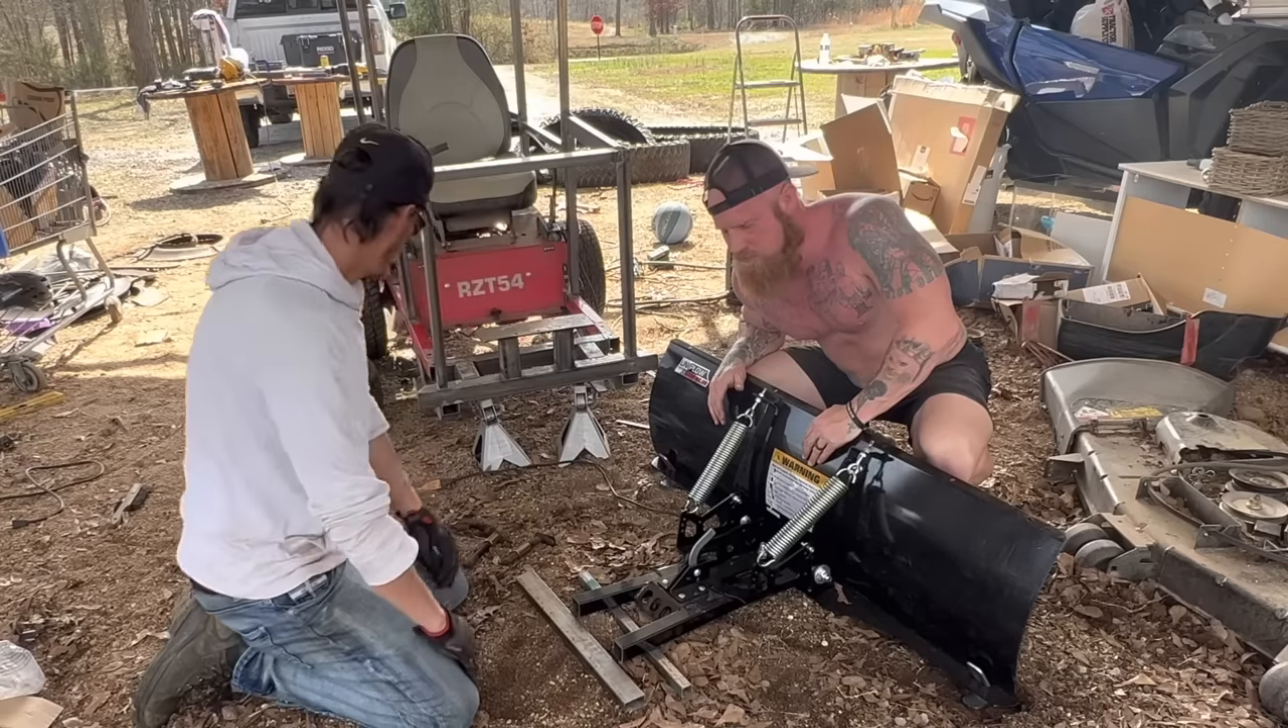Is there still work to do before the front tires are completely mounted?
Yes.